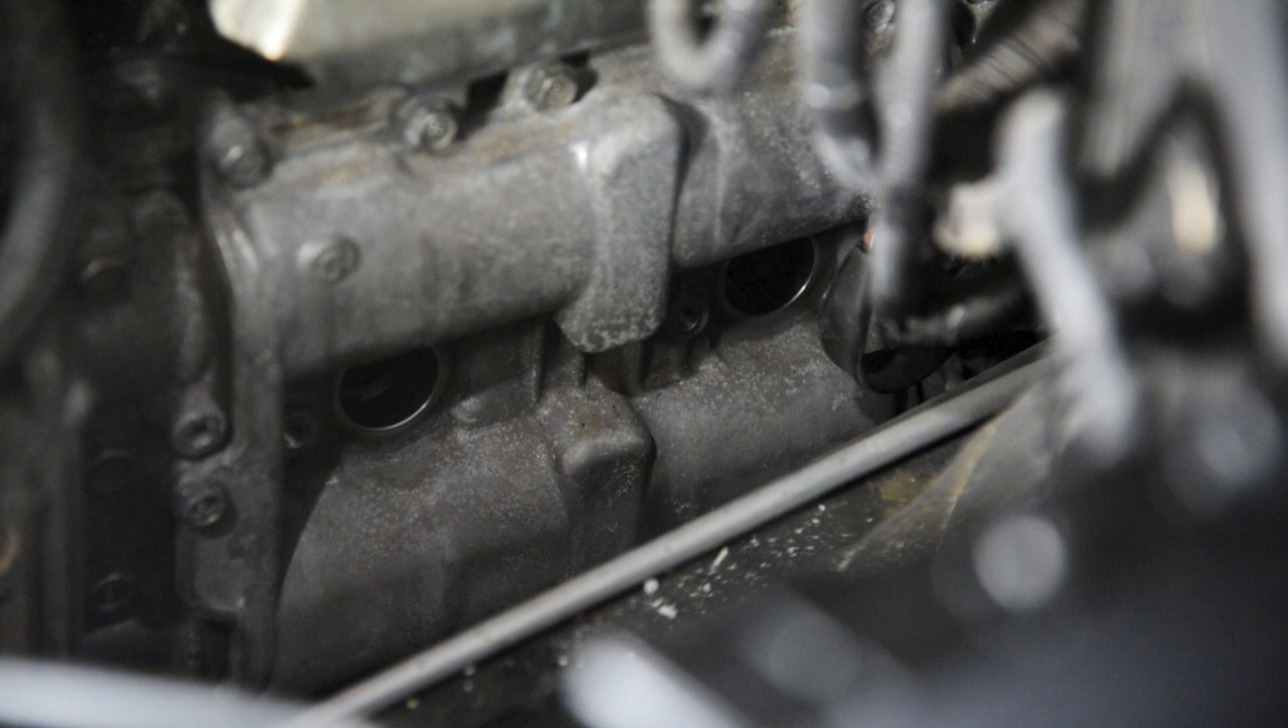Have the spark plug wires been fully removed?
Yes.